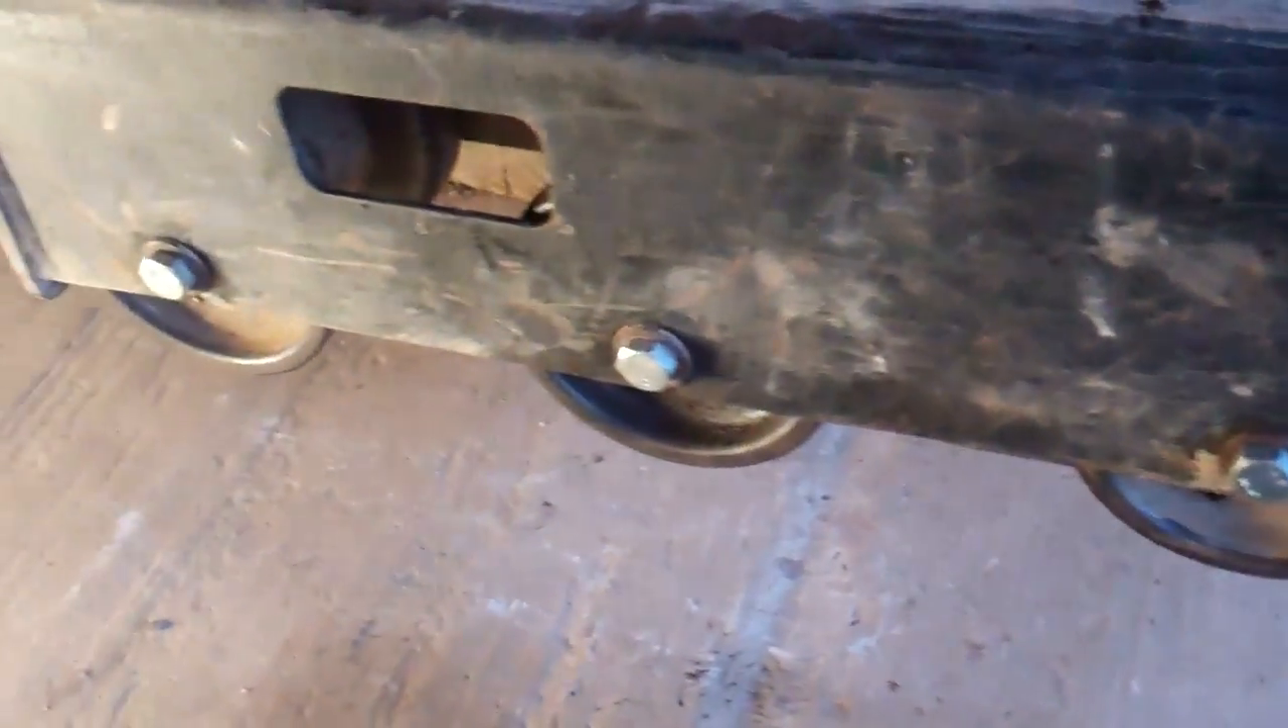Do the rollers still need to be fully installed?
No.